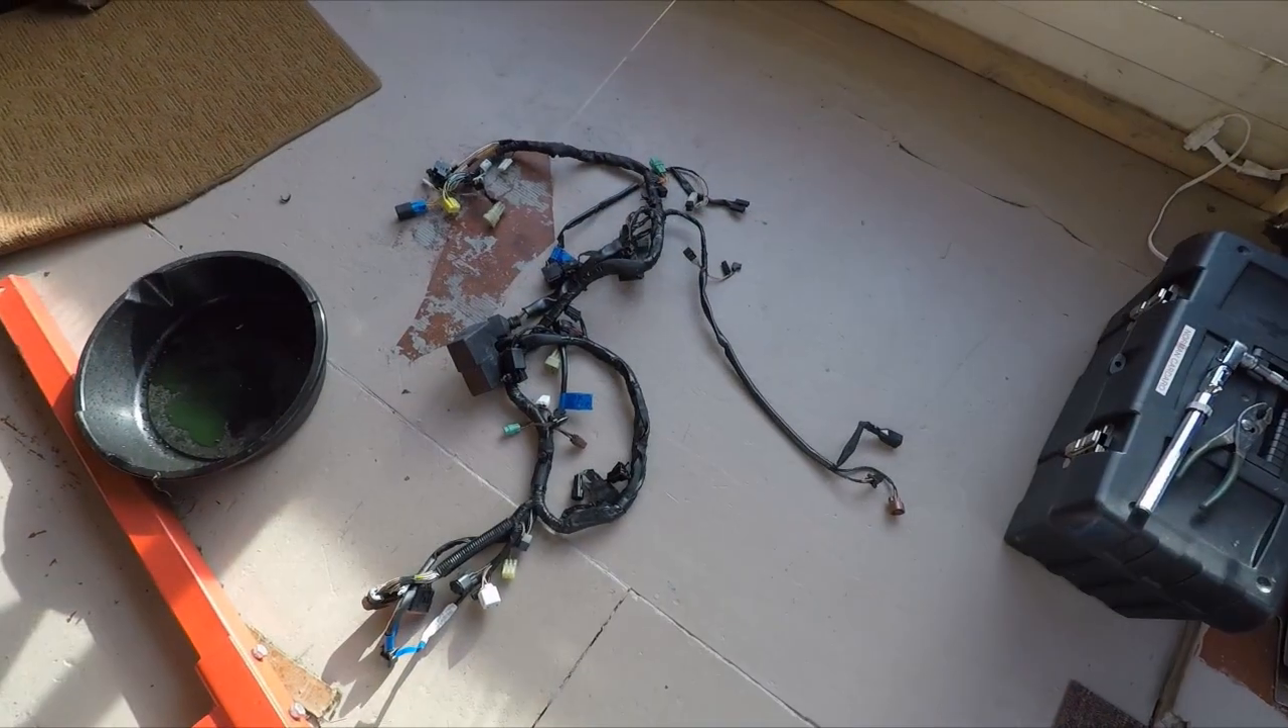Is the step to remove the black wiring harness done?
Yes.